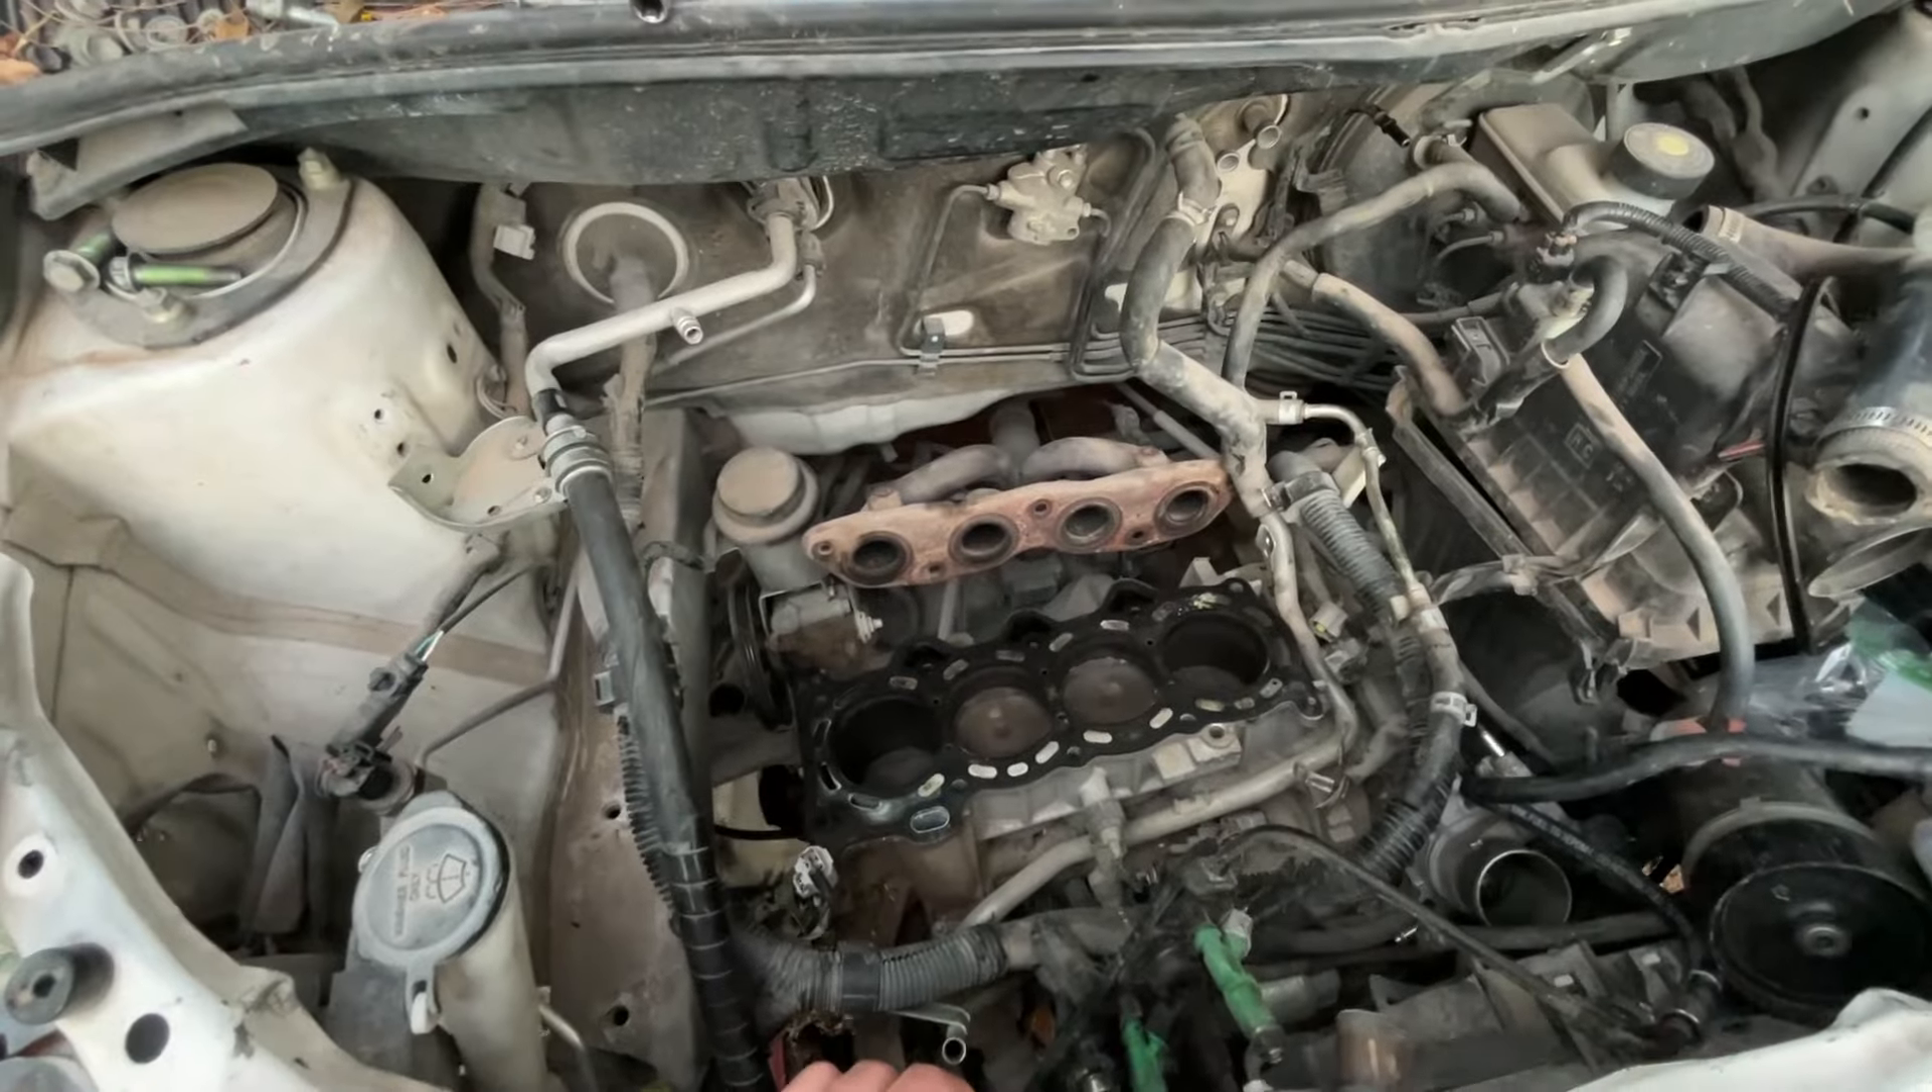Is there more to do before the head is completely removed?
No.